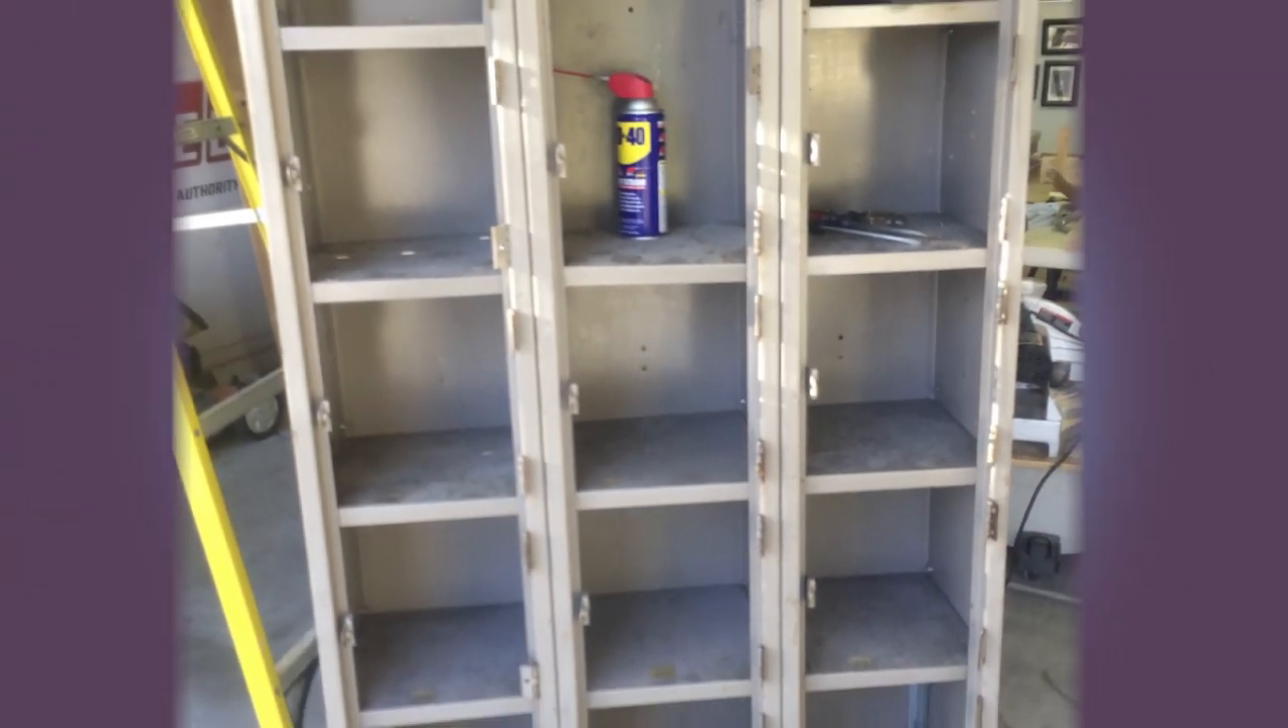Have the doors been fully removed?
Yes.